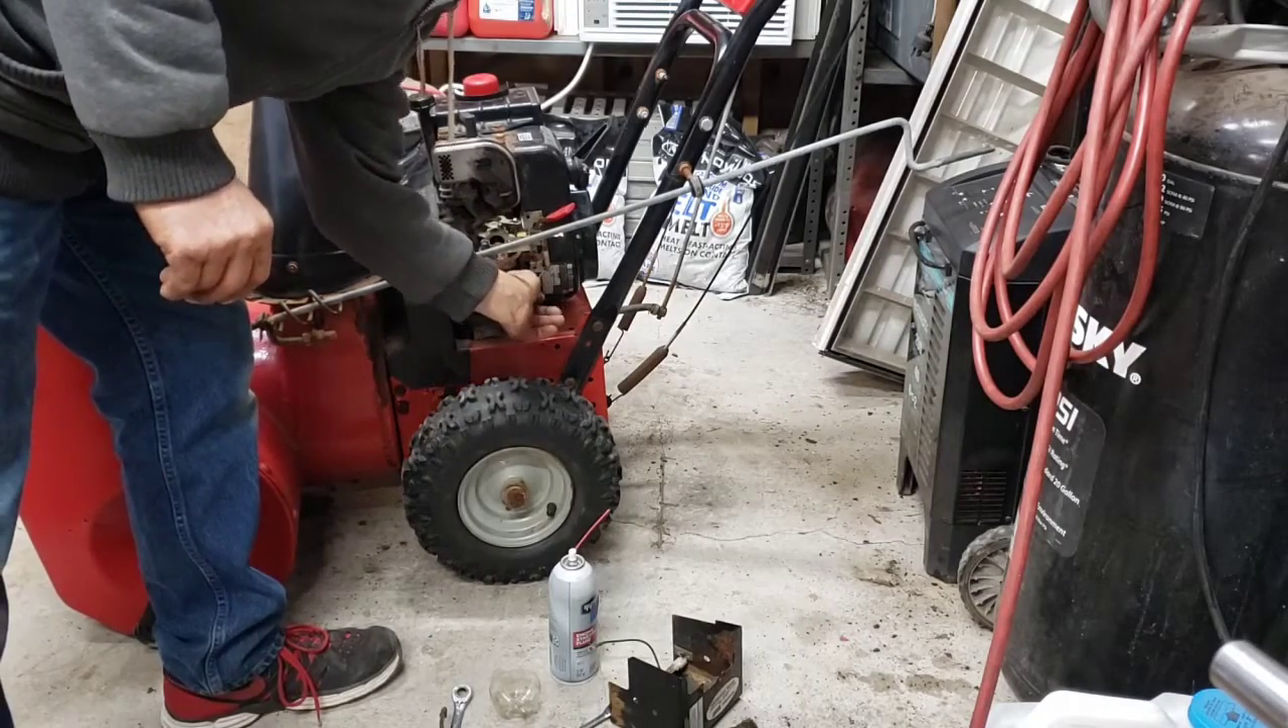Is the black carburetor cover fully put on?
No.